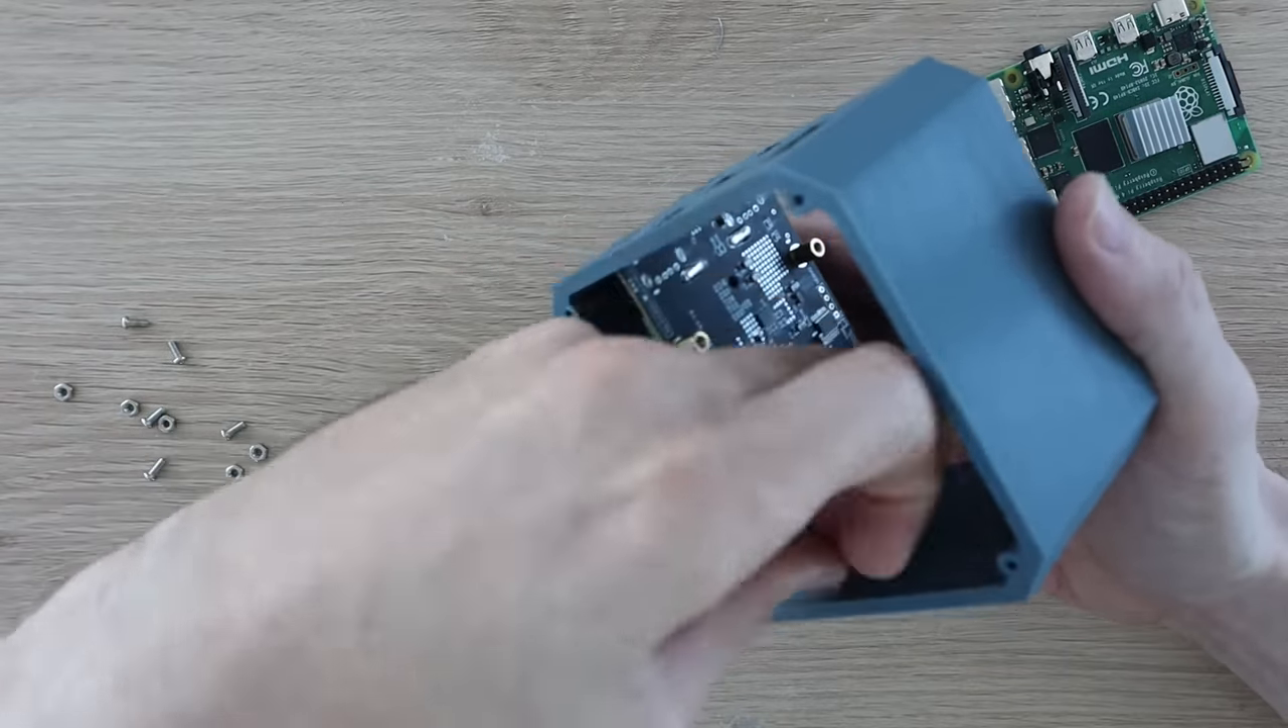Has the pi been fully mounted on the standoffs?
No.